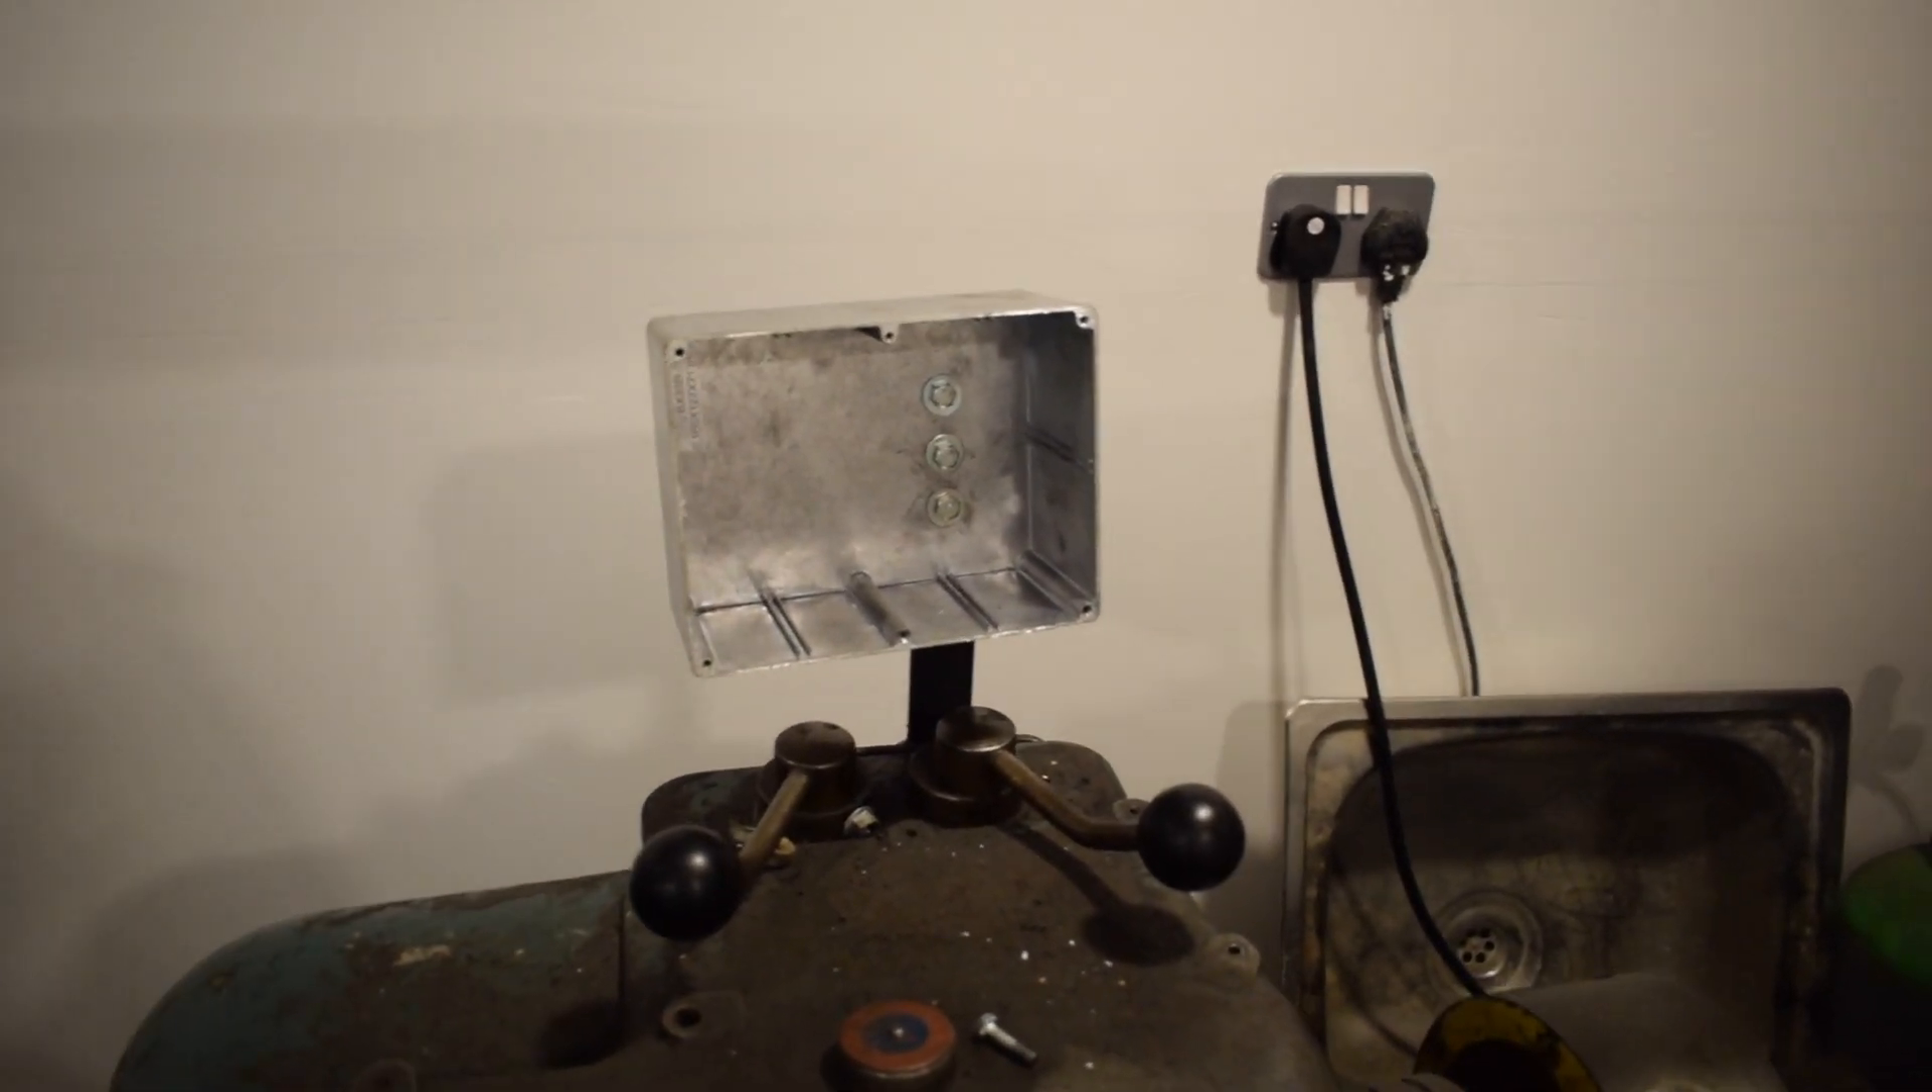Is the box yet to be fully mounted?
No.